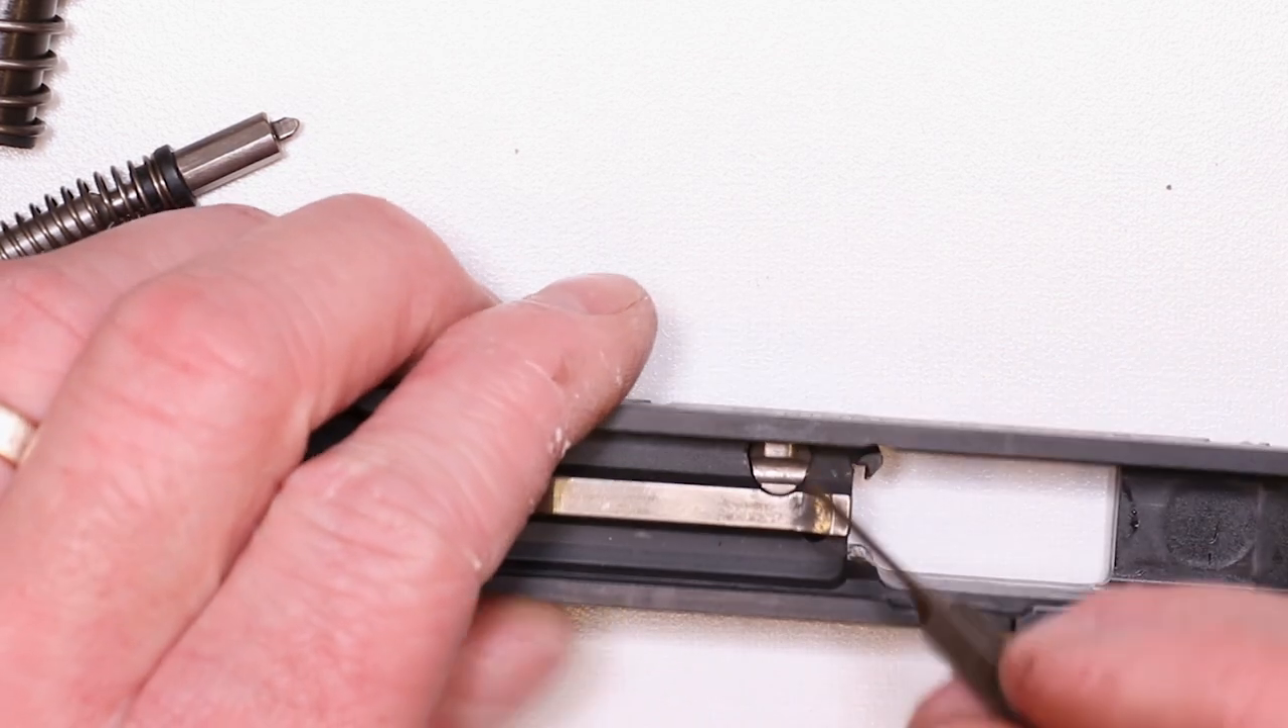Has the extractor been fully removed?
No.